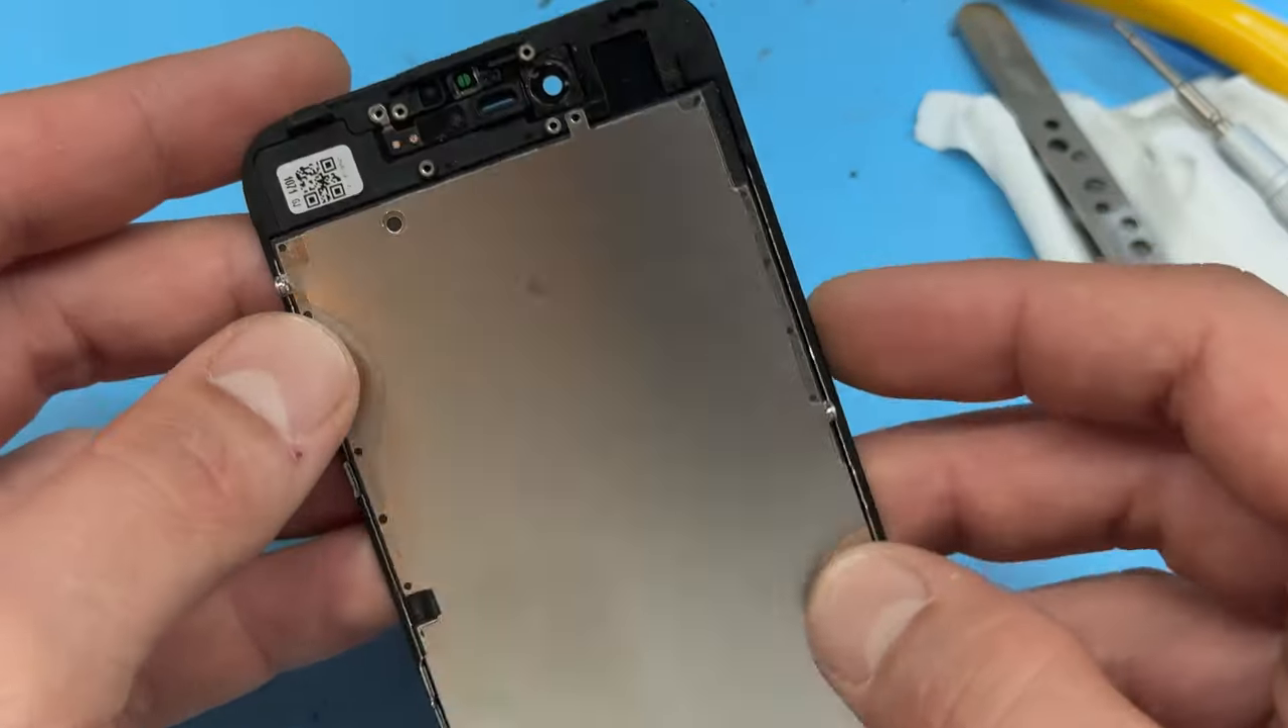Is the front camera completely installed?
No.